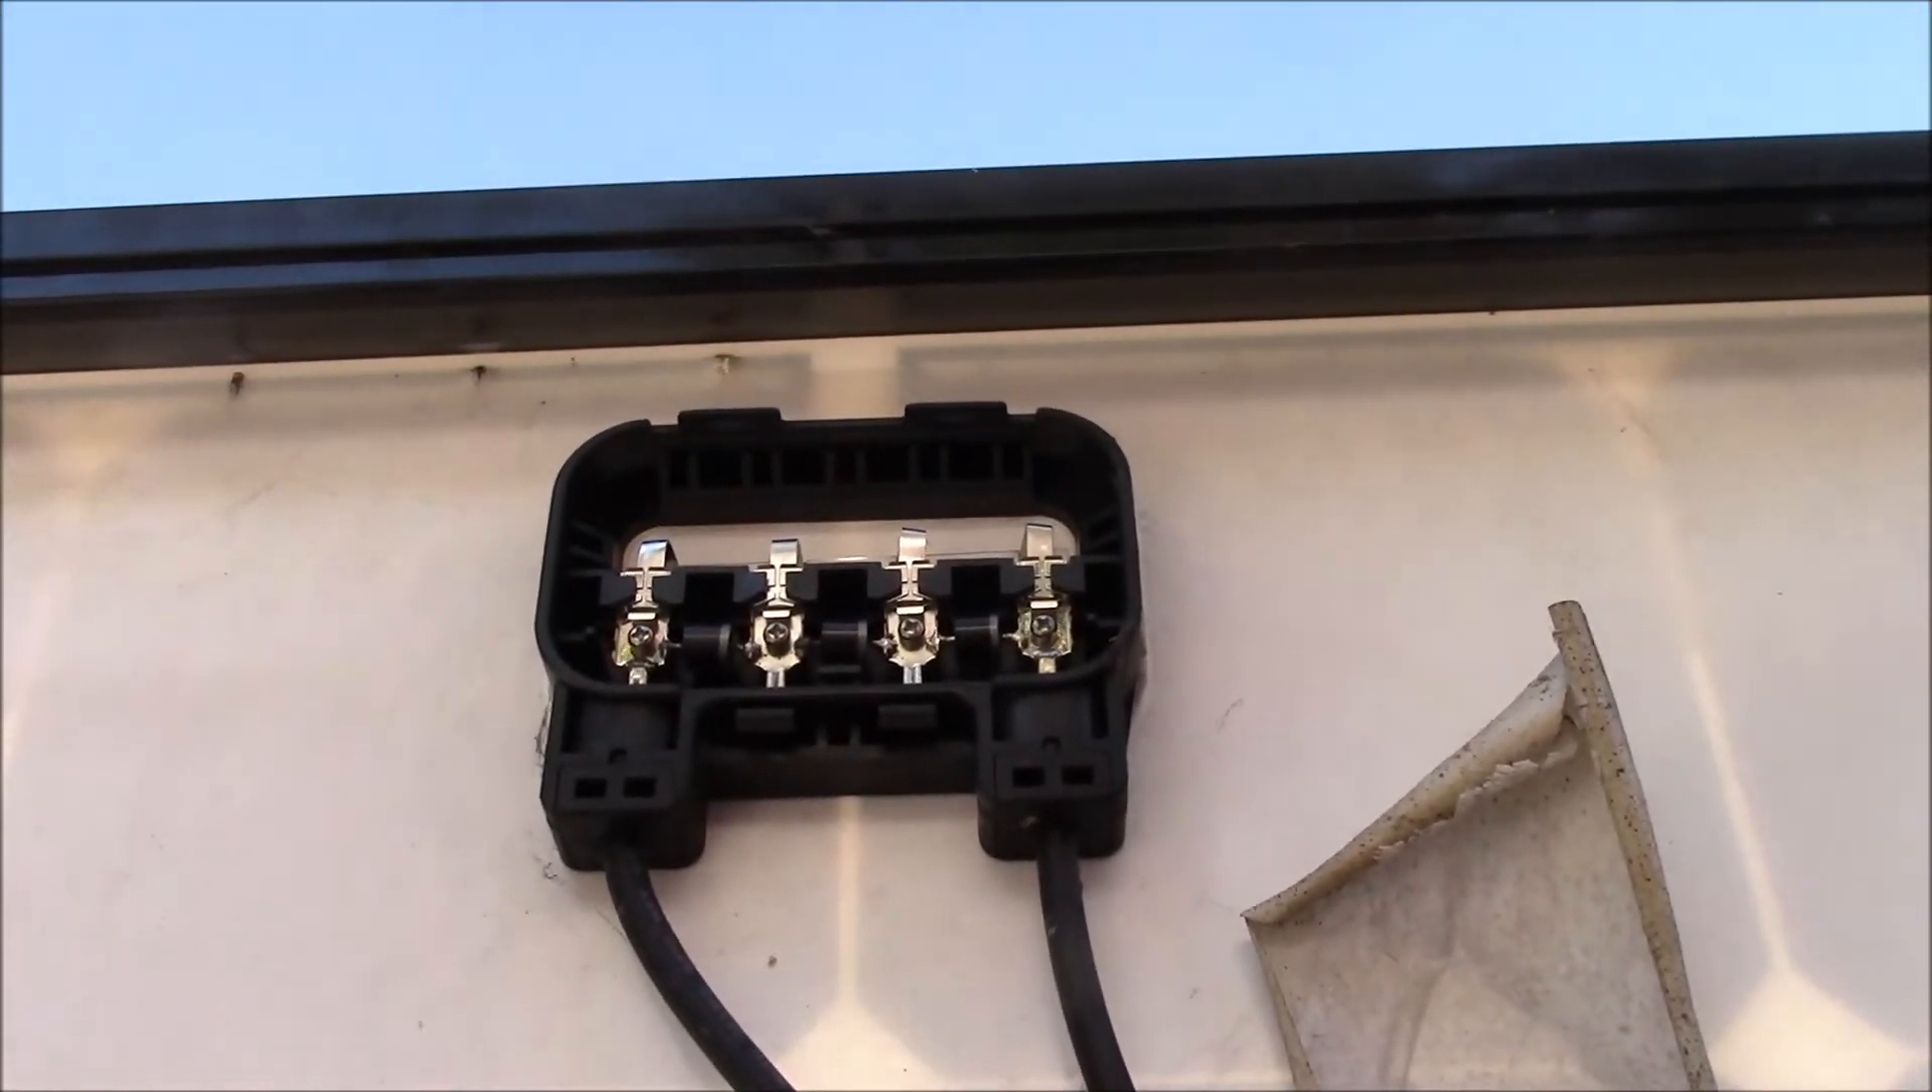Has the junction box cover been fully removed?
Yes.